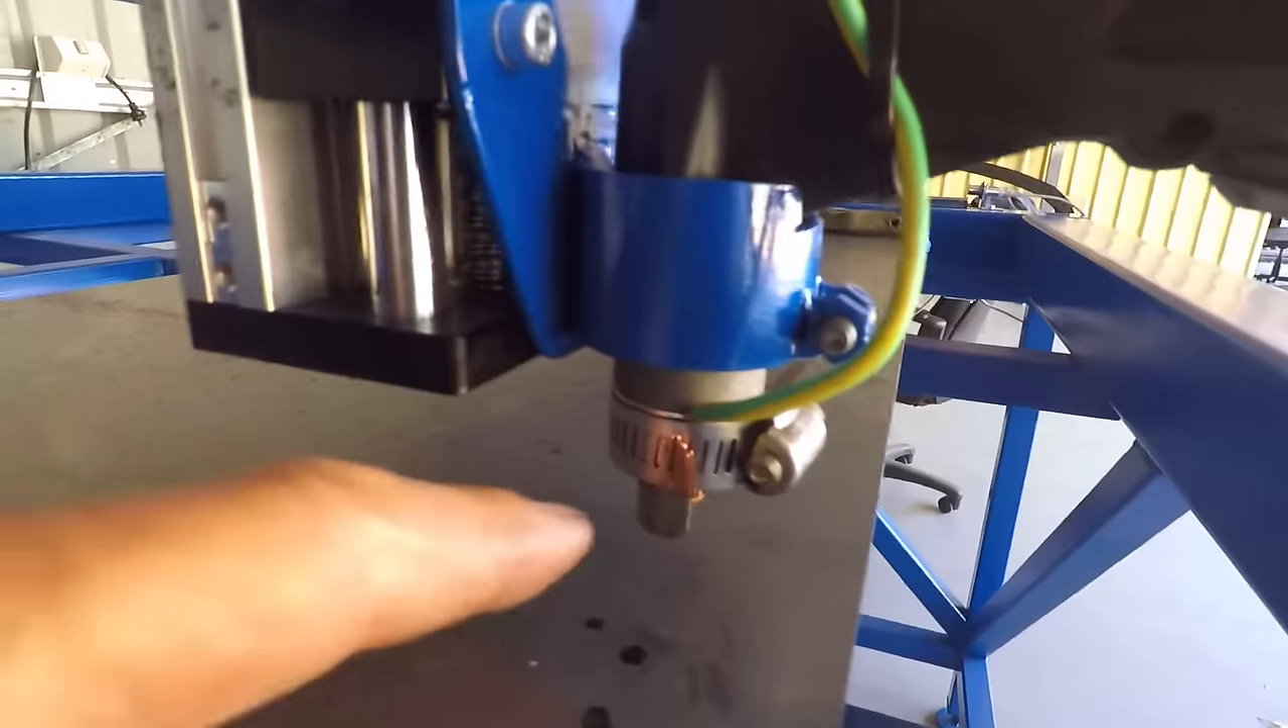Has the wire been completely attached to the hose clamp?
Yes.